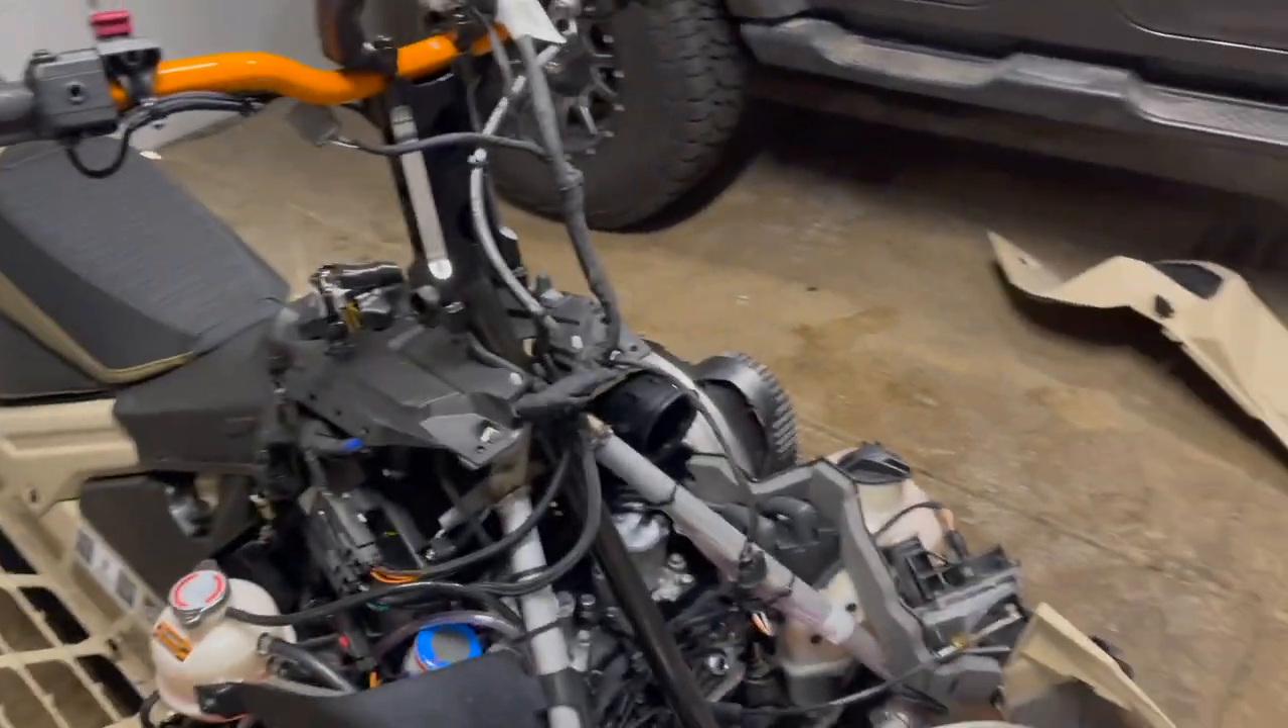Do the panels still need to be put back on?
Yes.